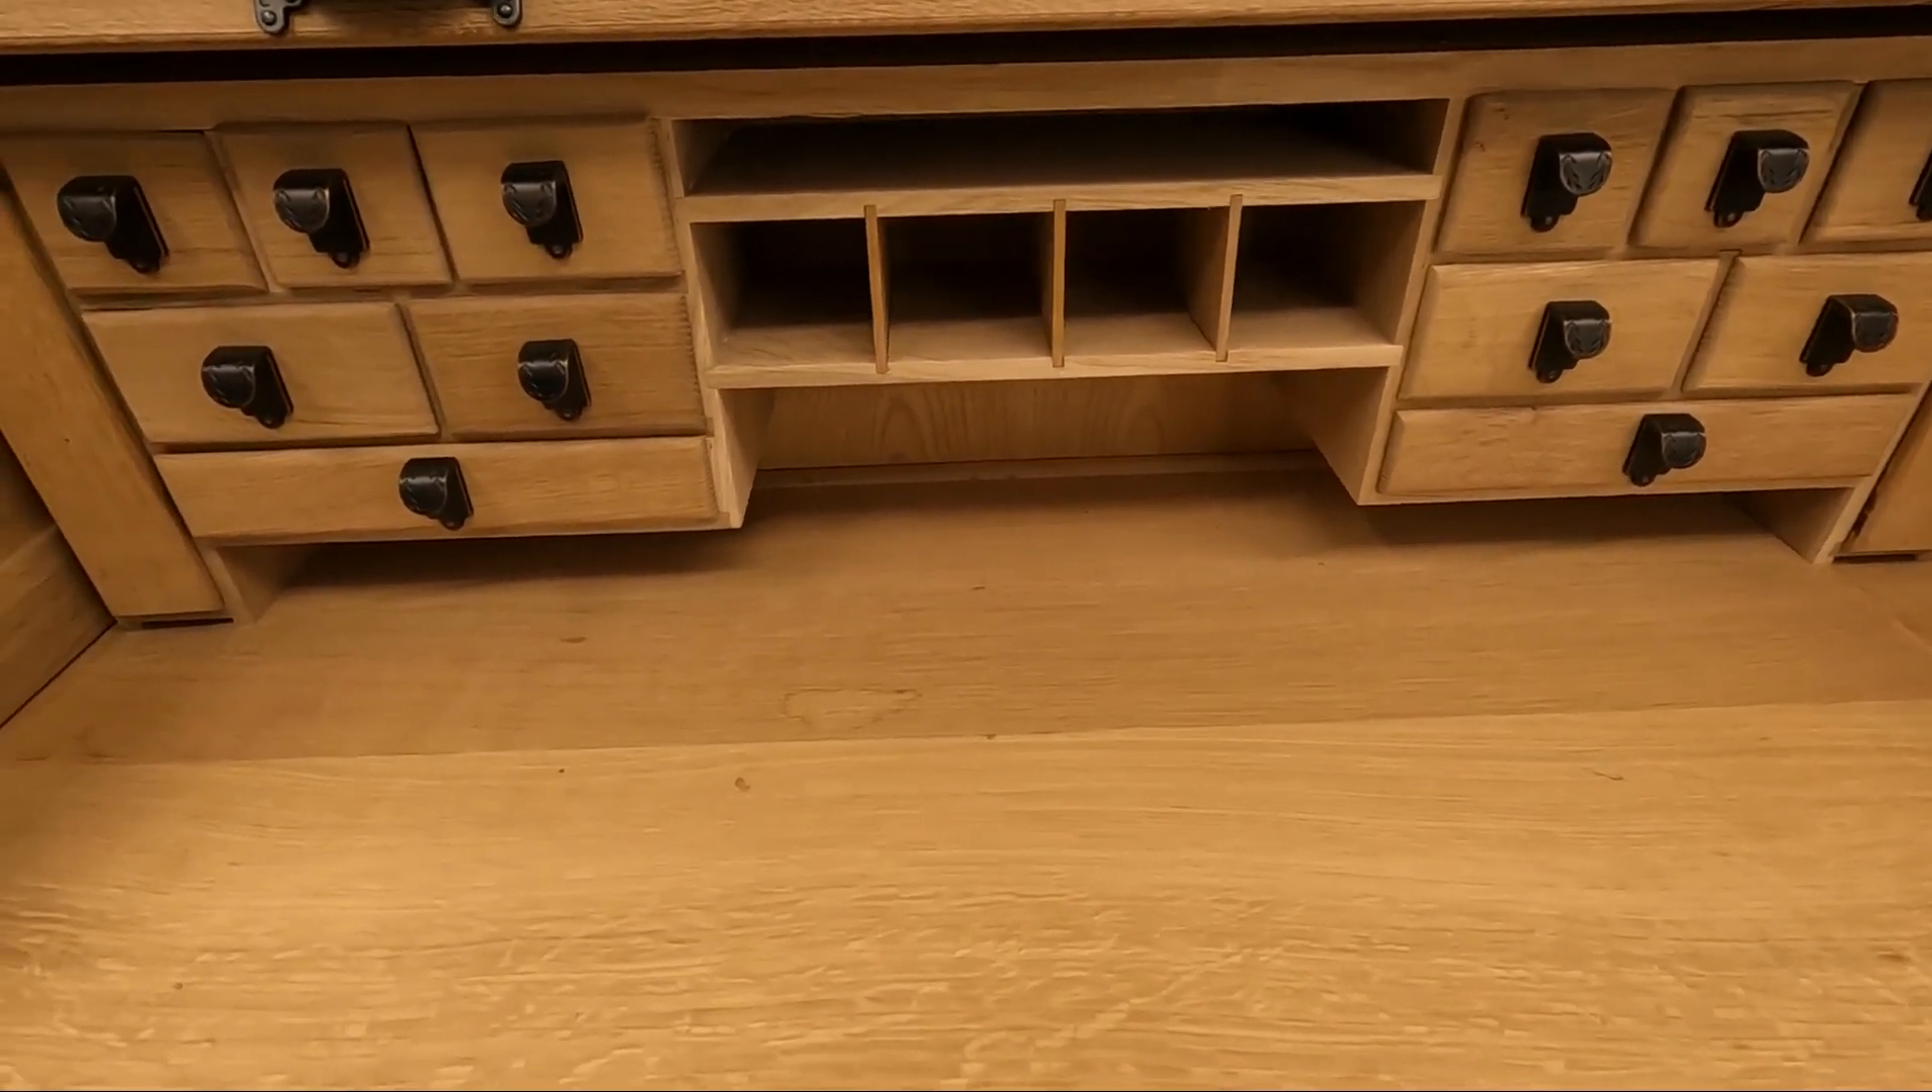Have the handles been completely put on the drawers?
Yes.